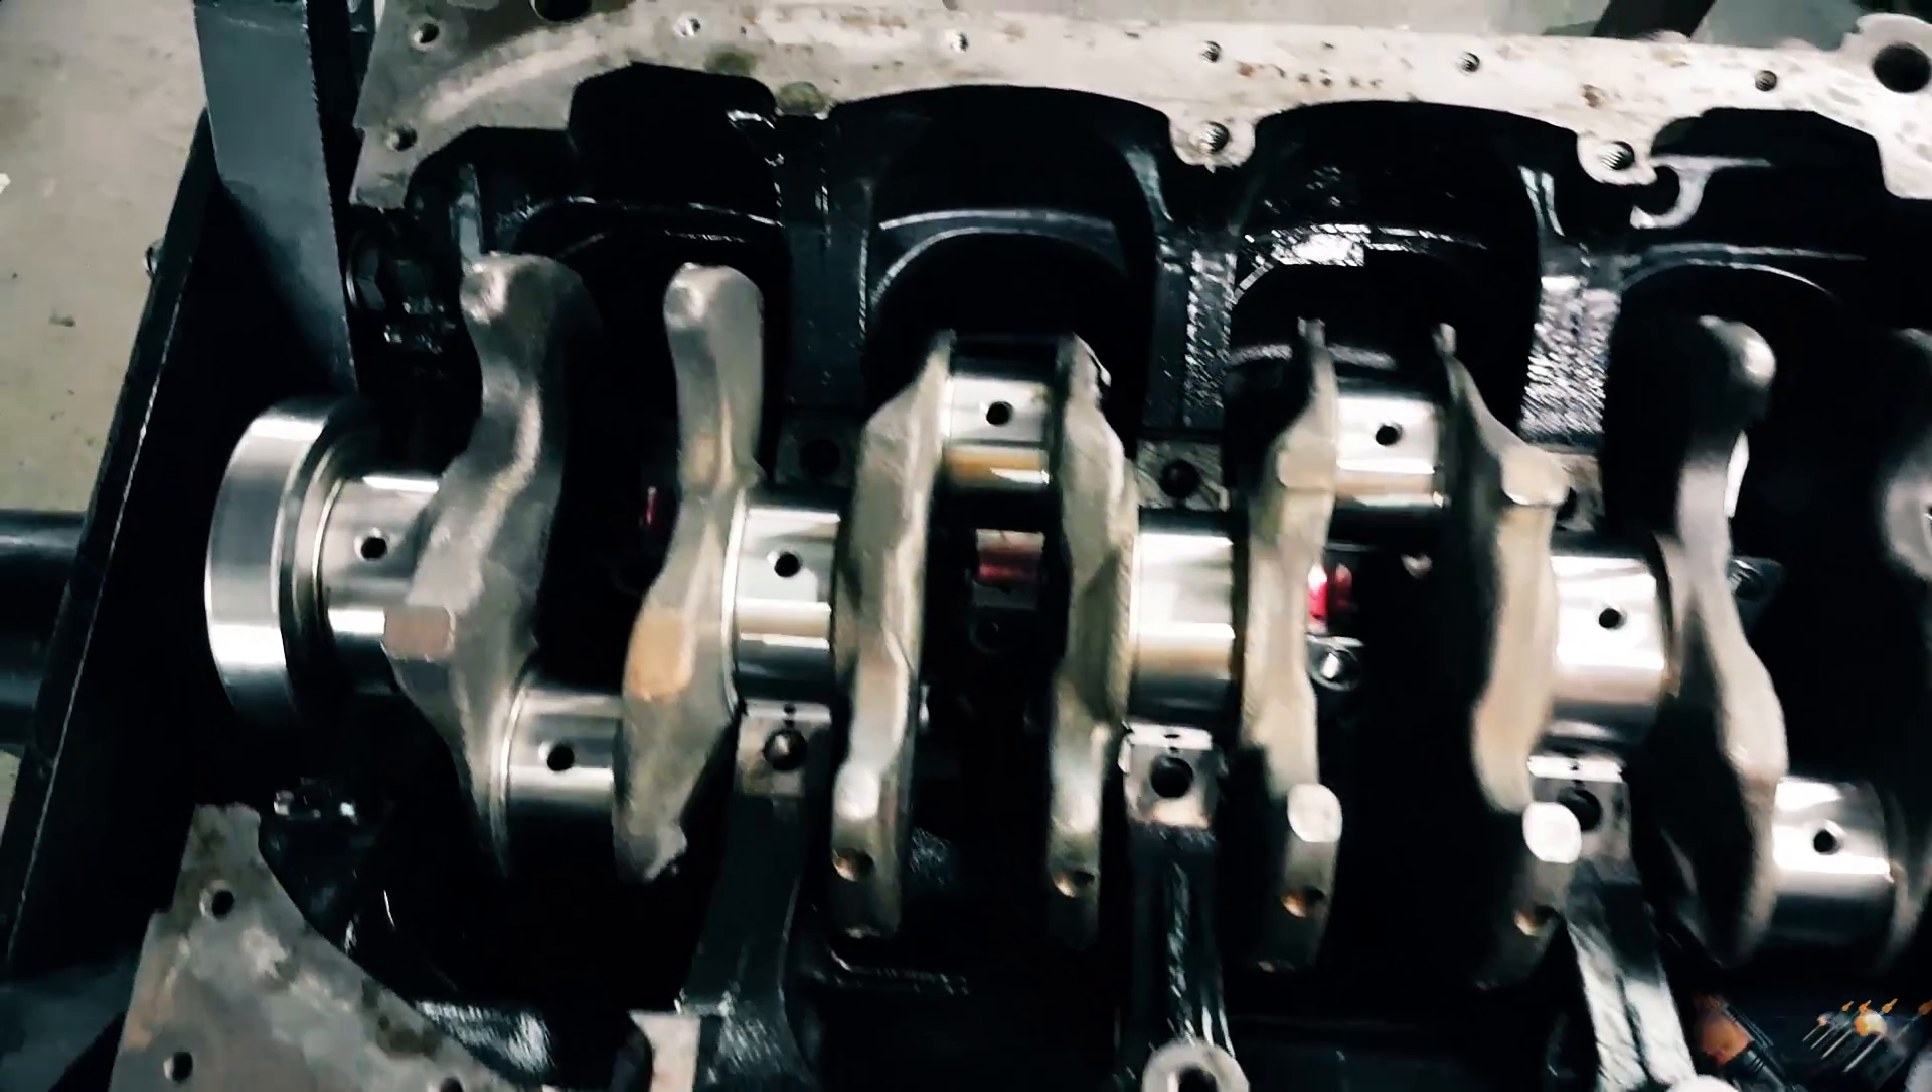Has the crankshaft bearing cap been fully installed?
No.